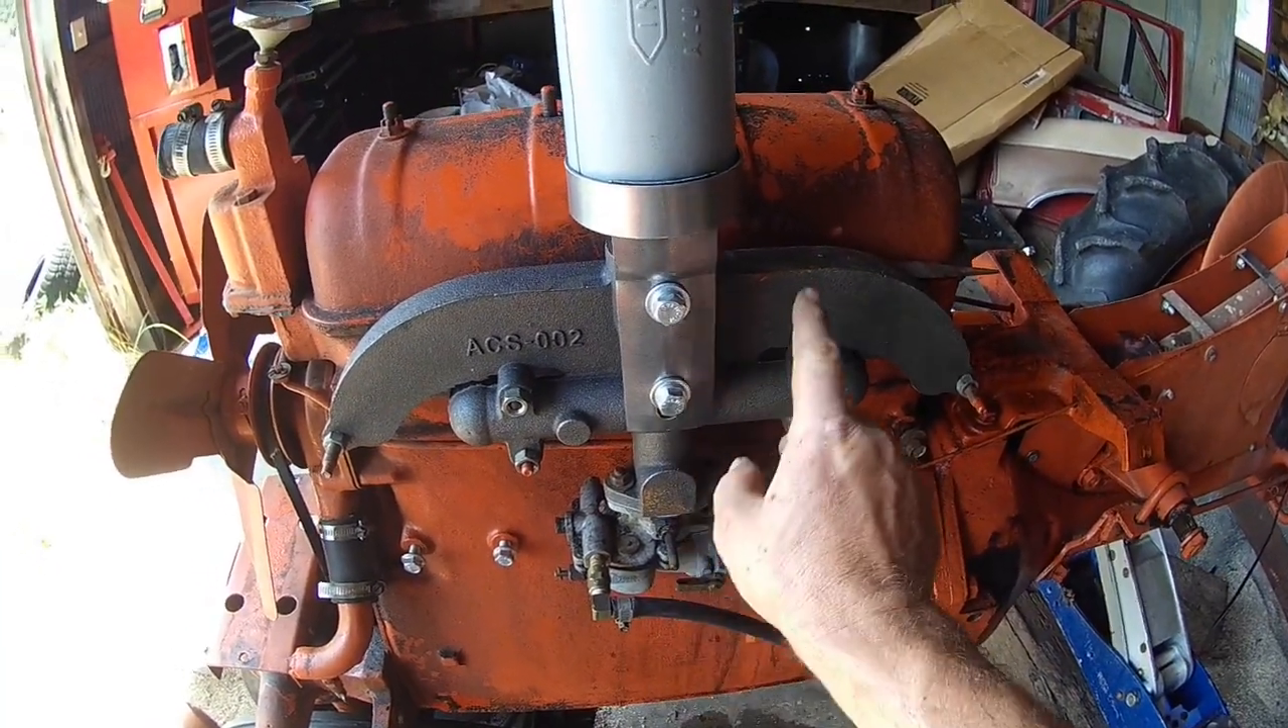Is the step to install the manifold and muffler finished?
Yes.